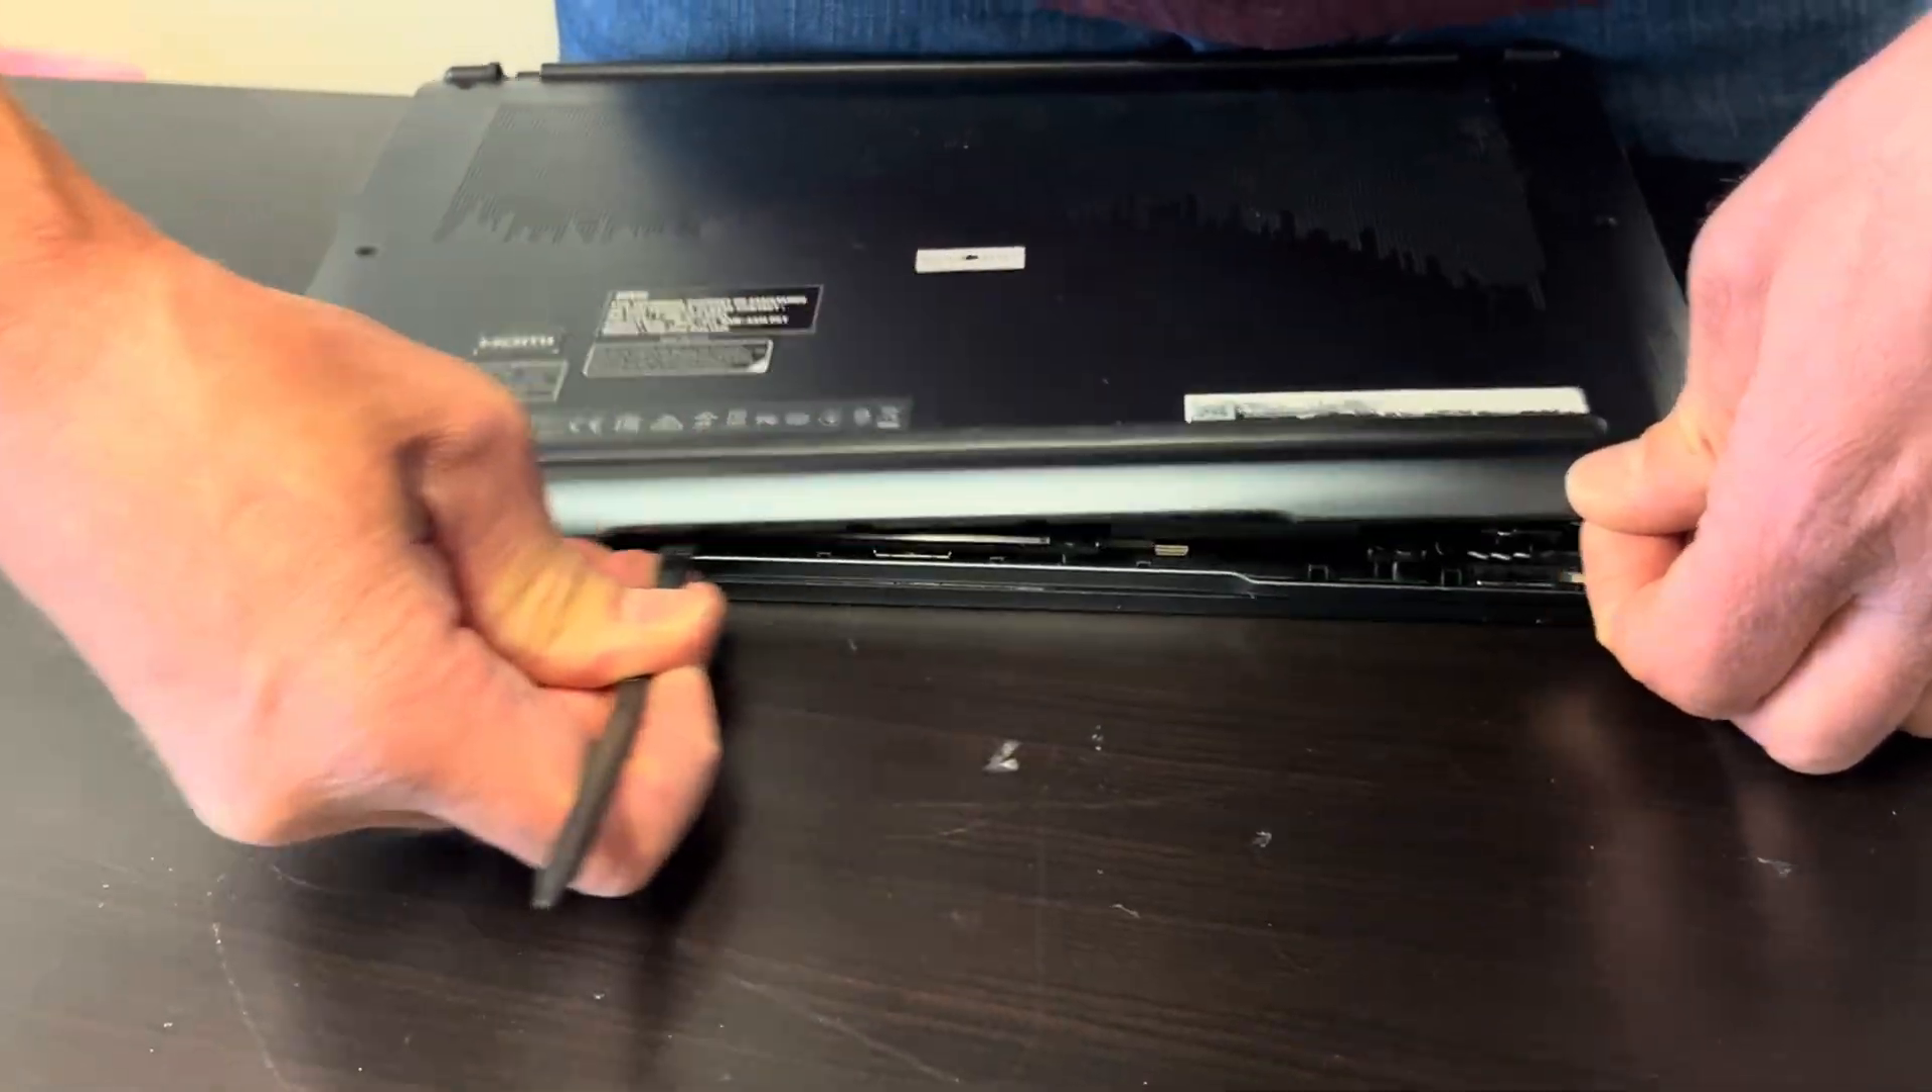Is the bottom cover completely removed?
No.